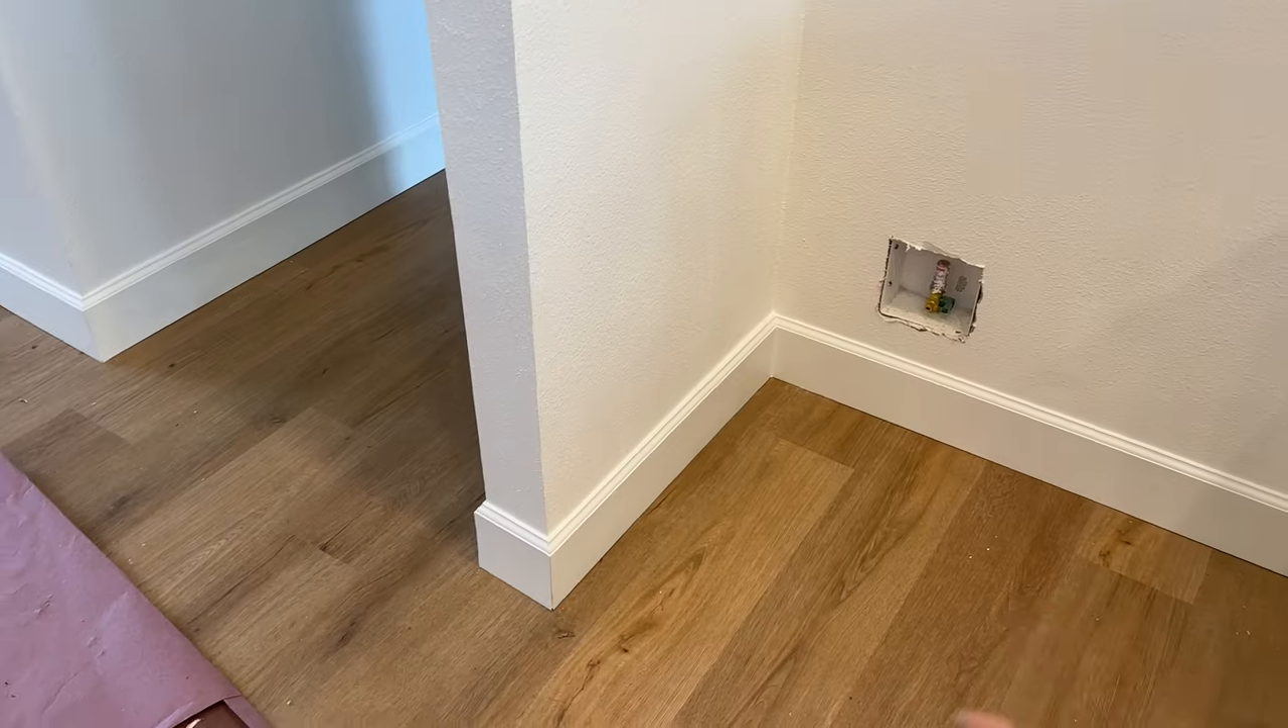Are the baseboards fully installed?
Yes.